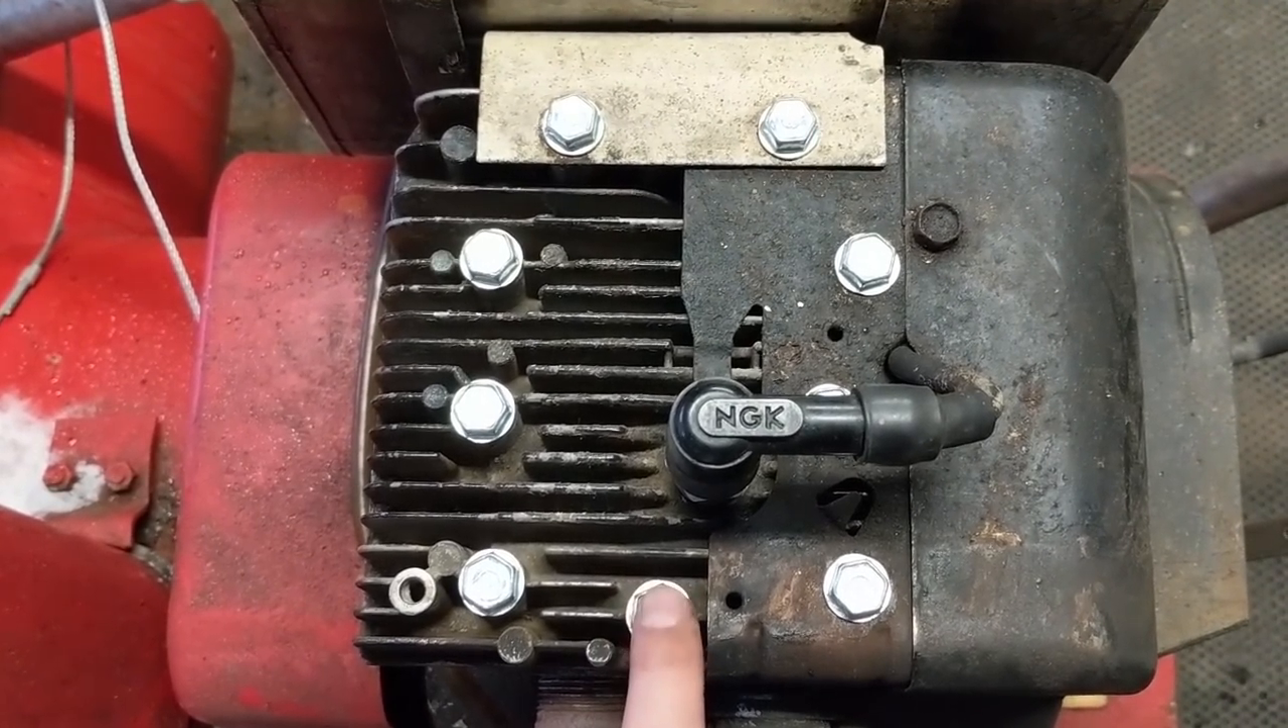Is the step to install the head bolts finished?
Yes.